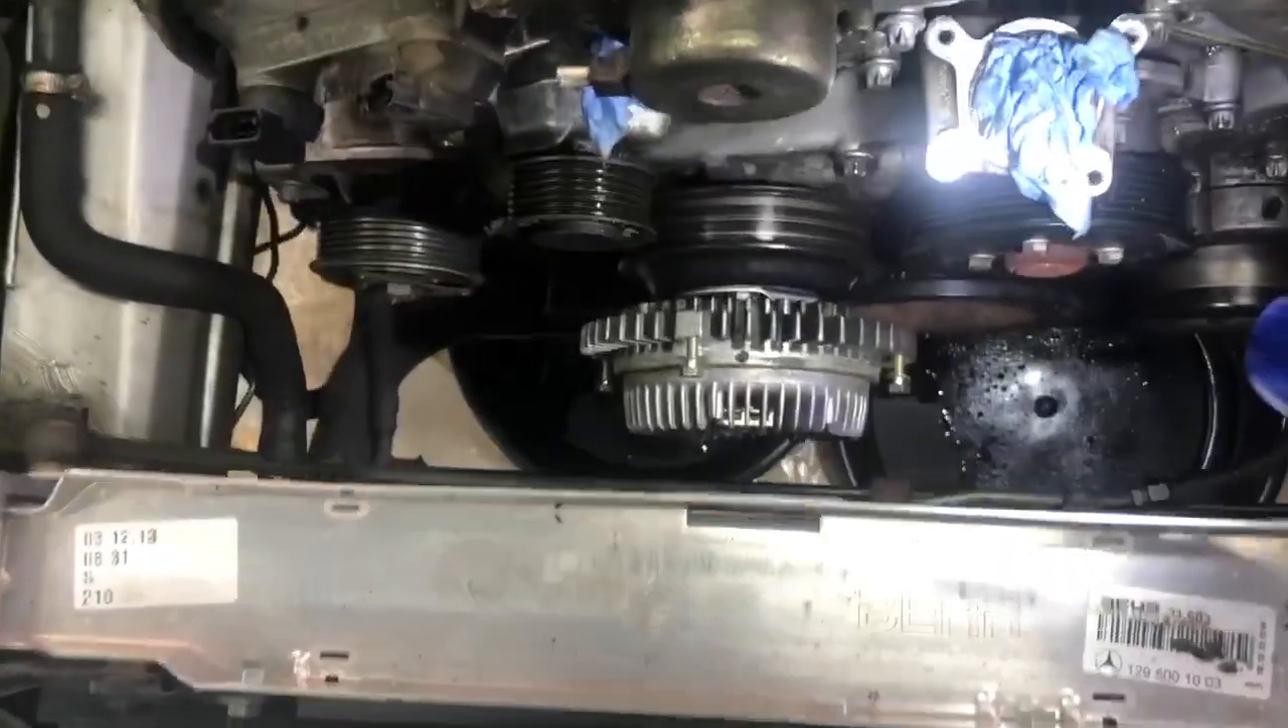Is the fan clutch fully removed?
No.